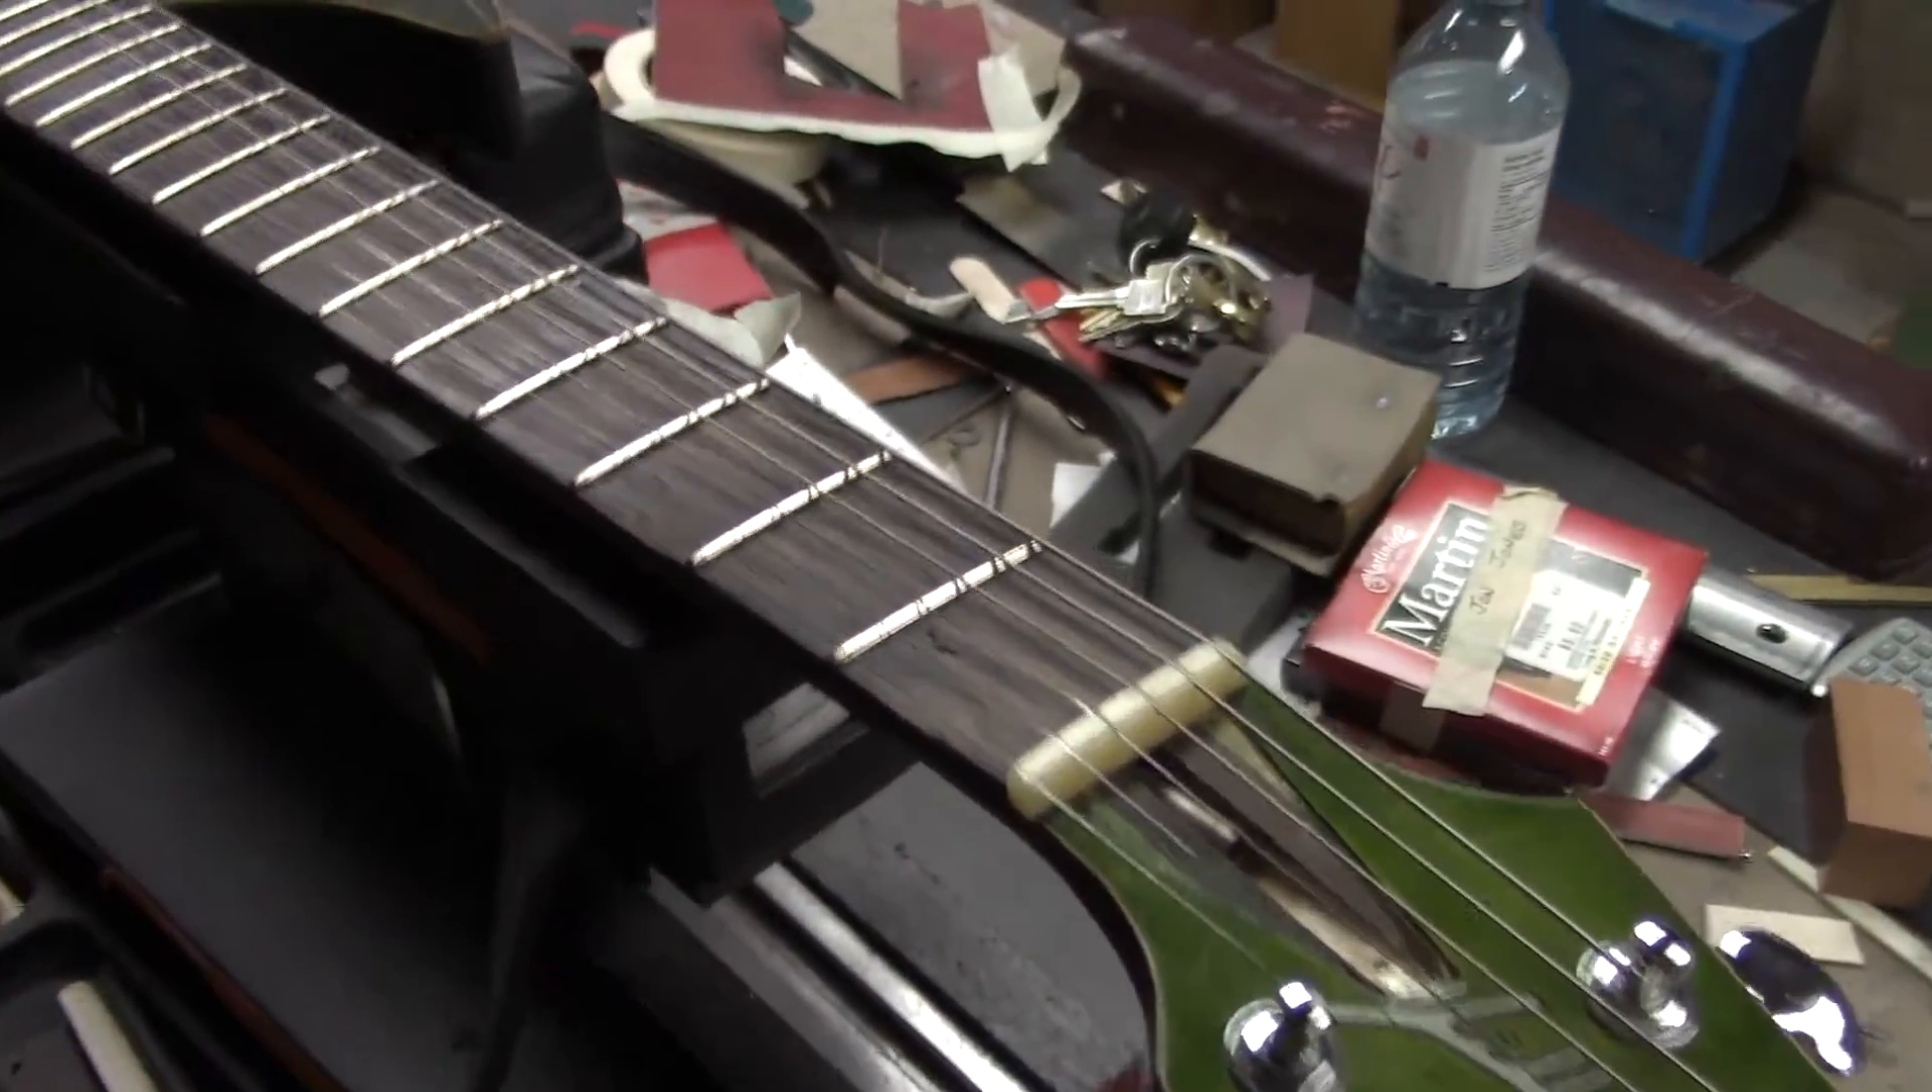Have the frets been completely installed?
Yes.